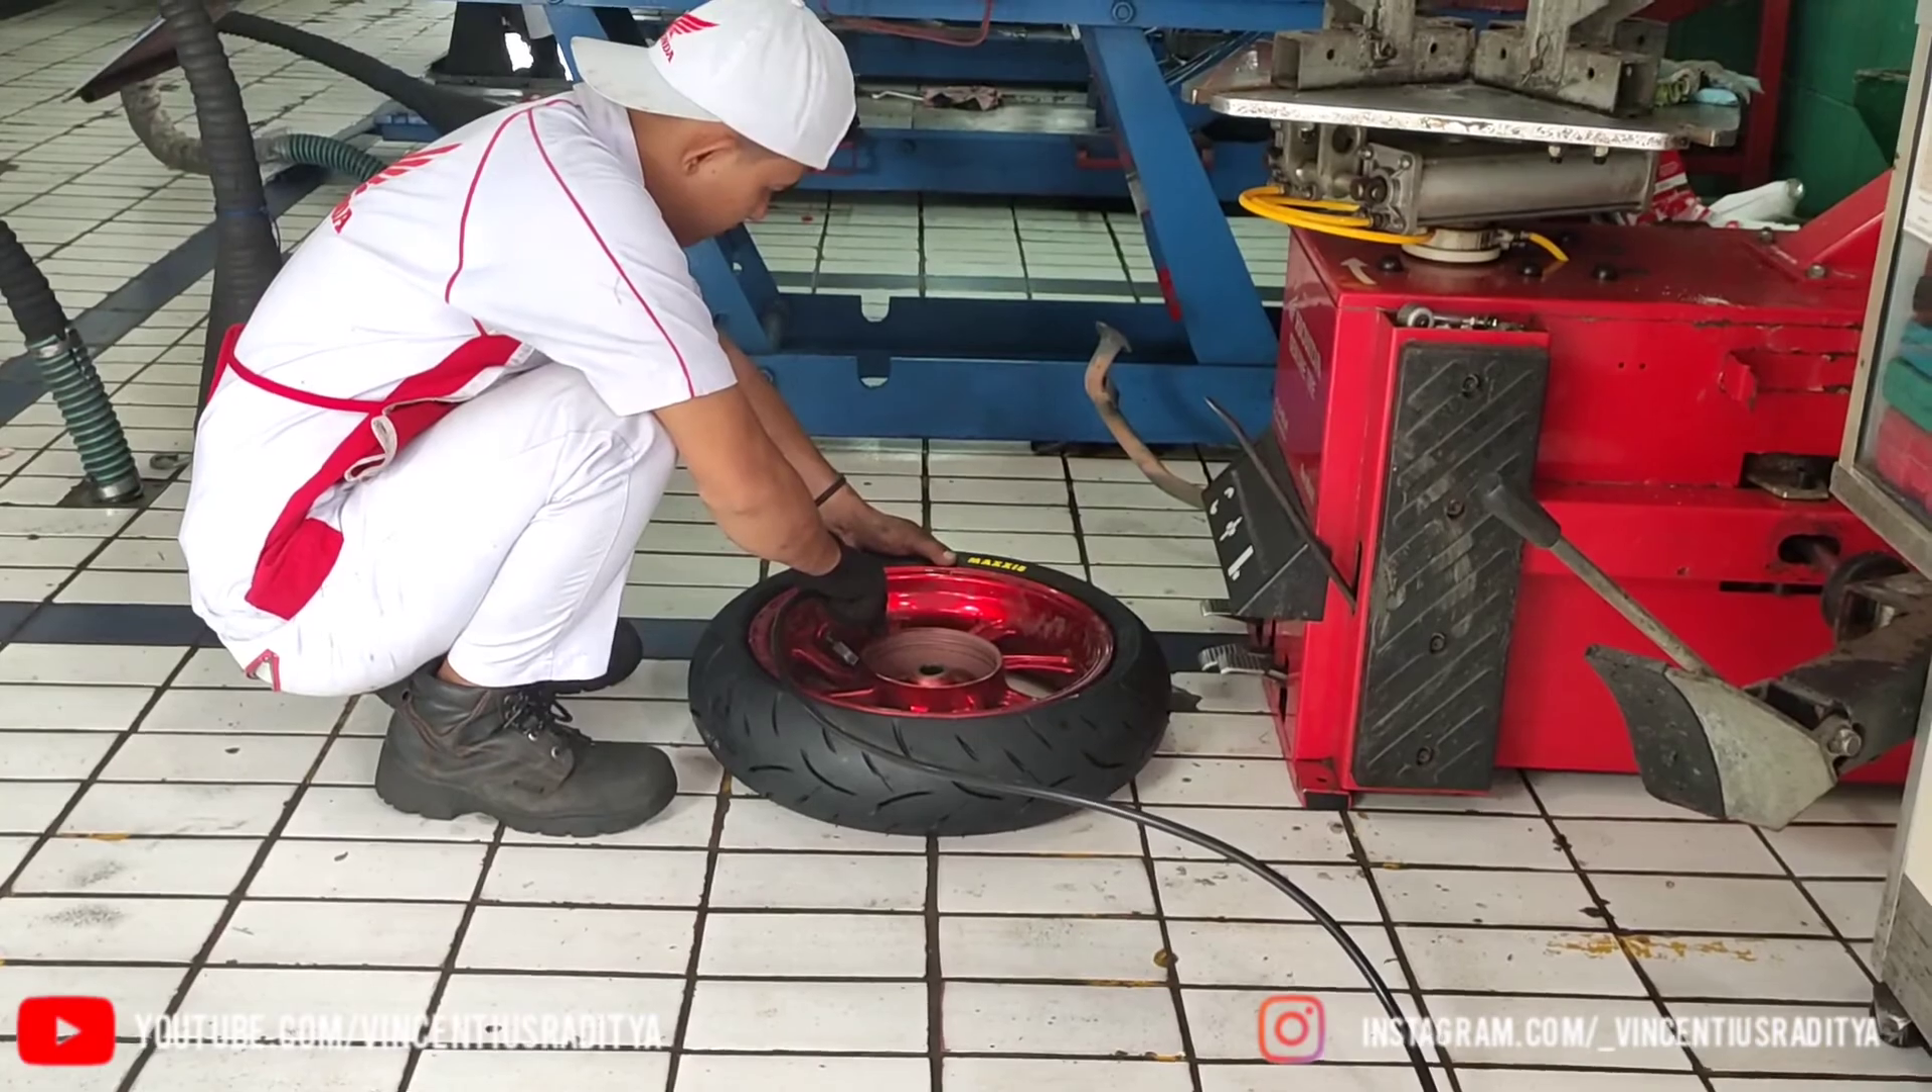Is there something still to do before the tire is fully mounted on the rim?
No.